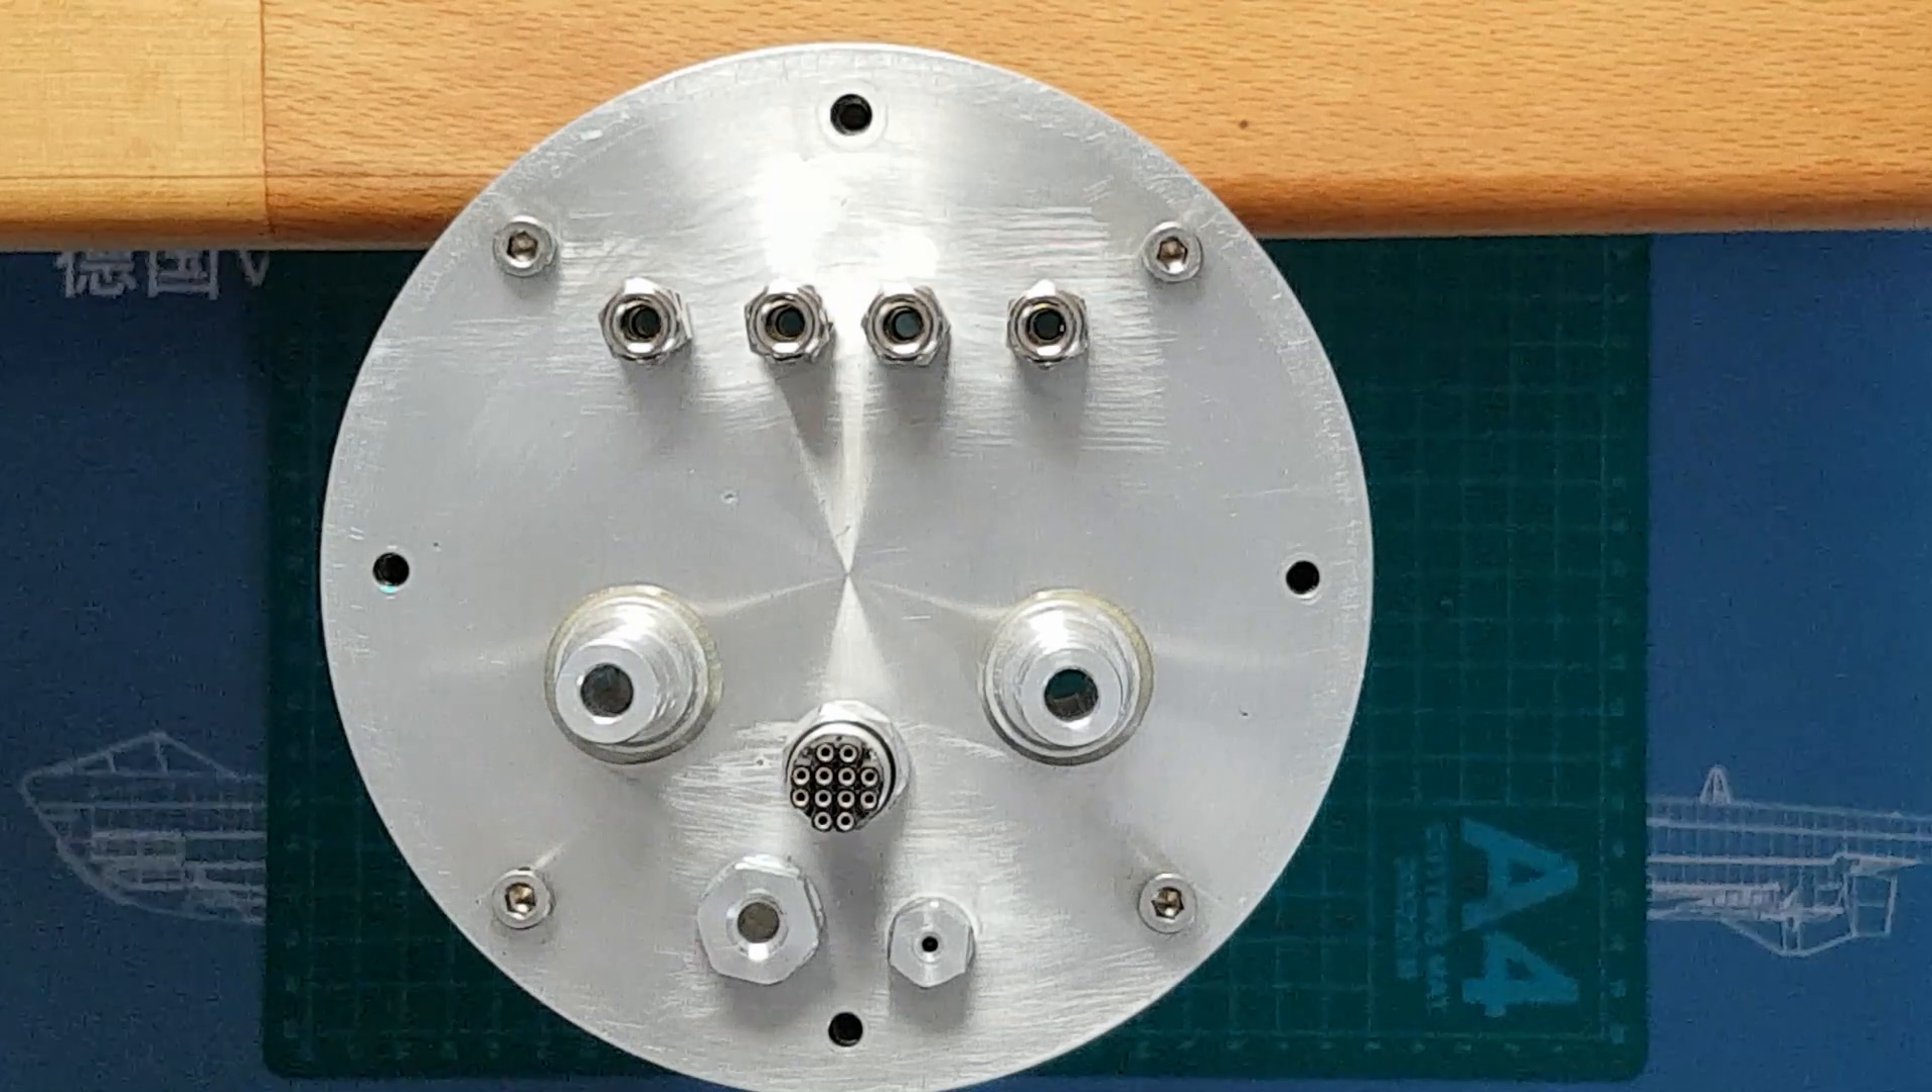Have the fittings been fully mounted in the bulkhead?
Yes.